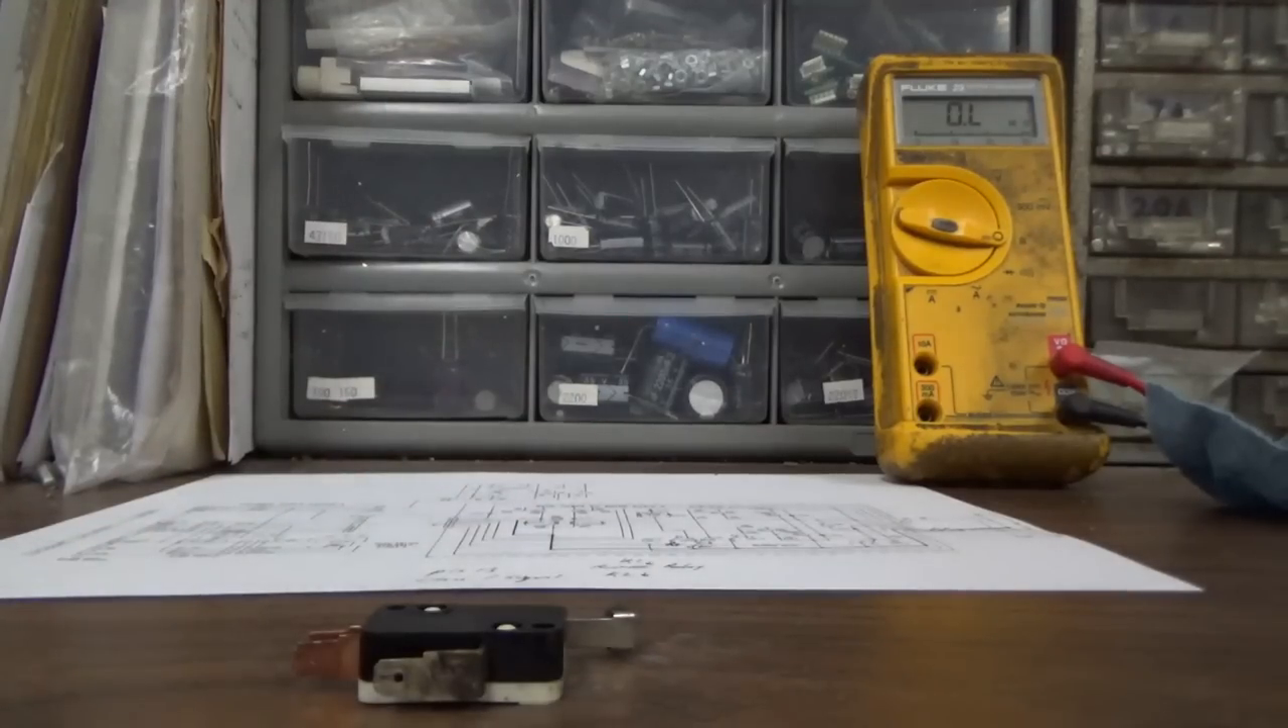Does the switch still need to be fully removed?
No.